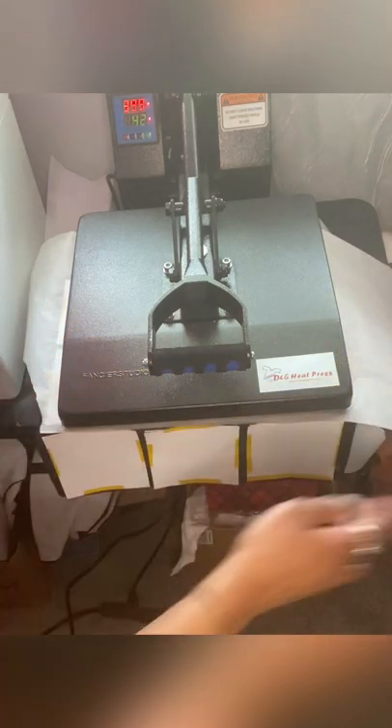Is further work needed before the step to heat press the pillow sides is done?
Yes.